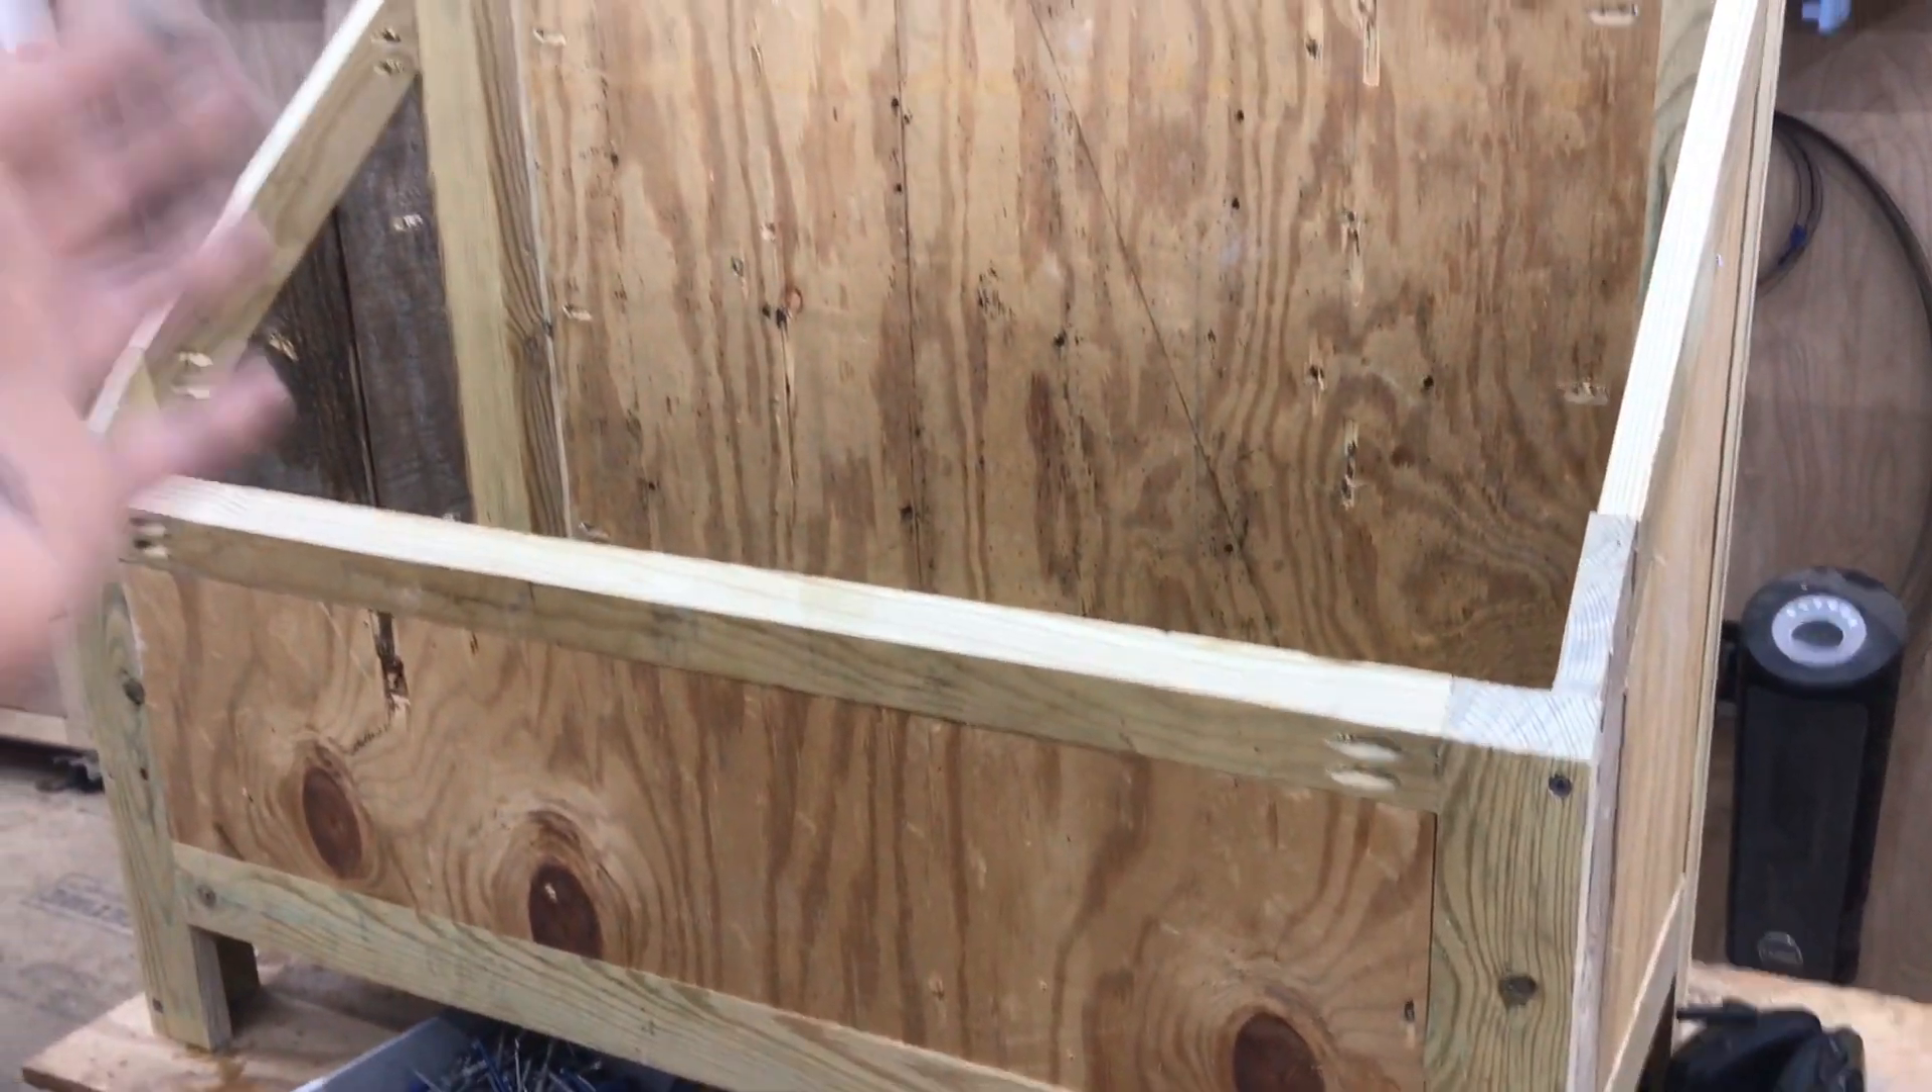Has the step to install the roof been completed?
No.